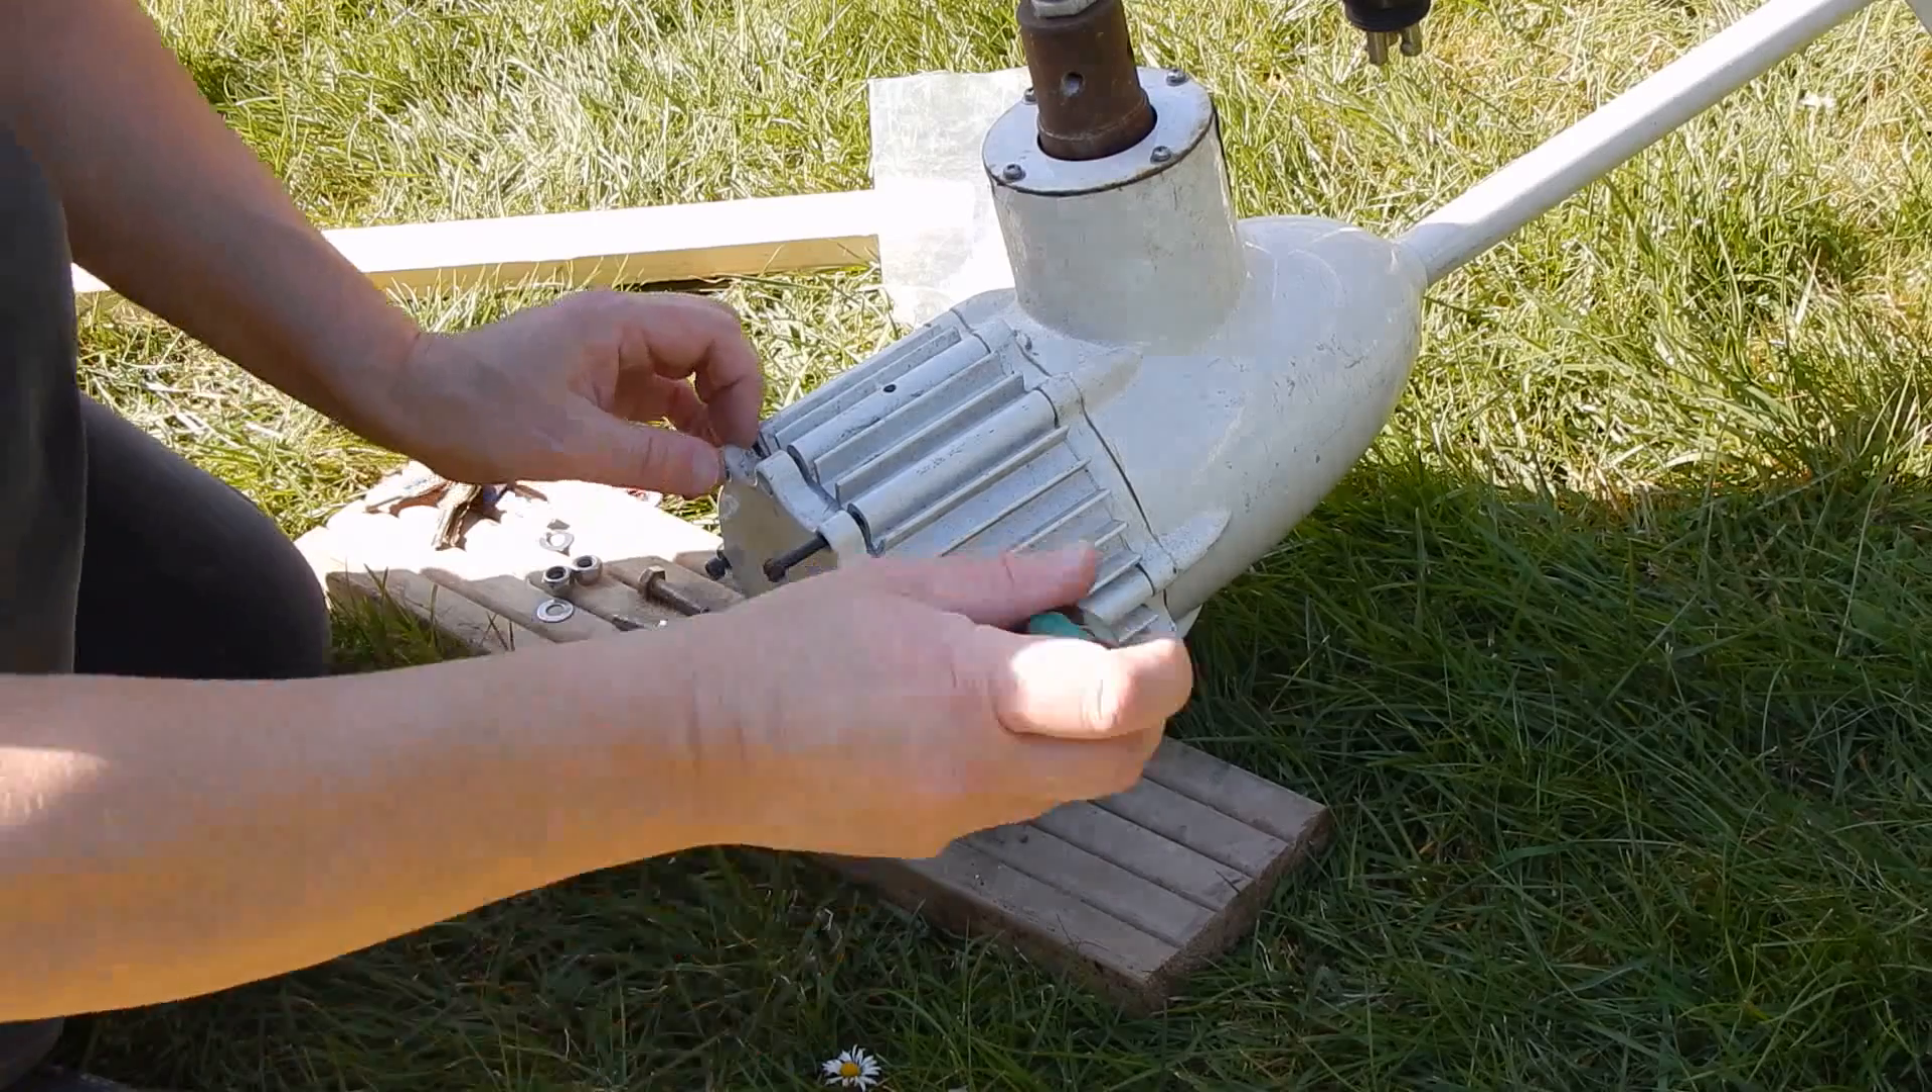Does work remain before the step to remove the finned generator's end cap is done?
Yes.